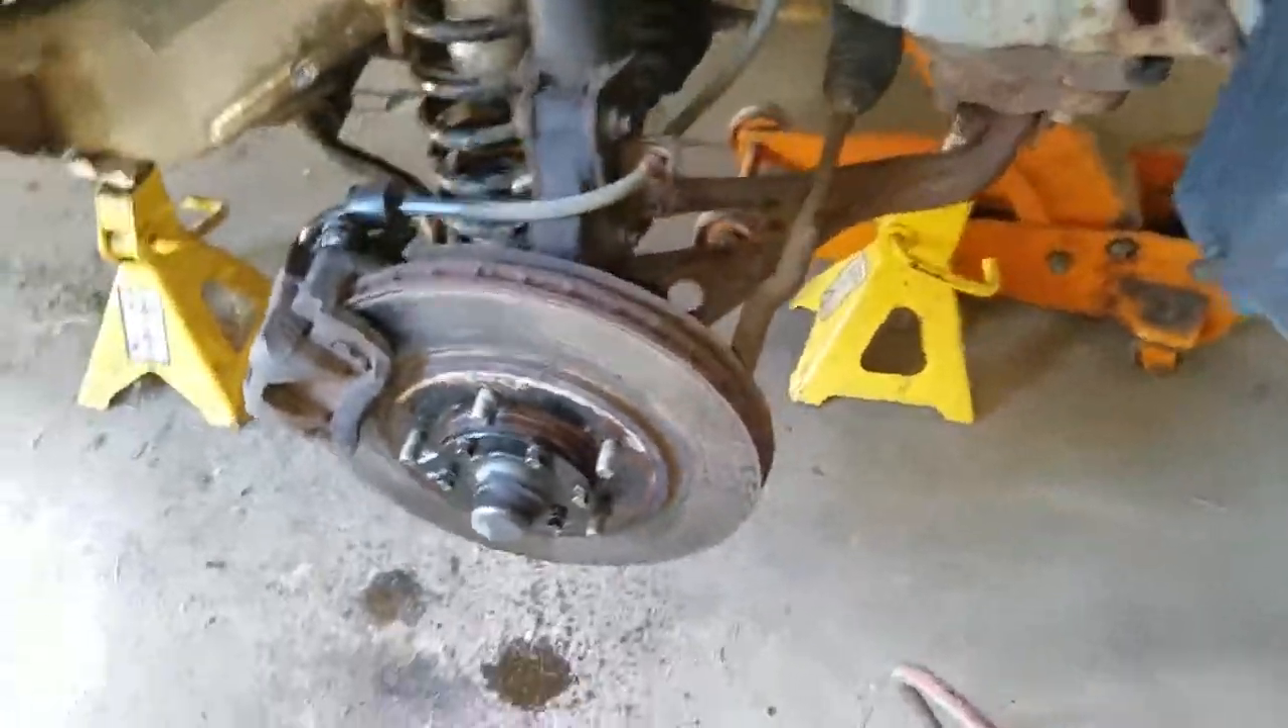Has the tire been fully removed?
Yes.